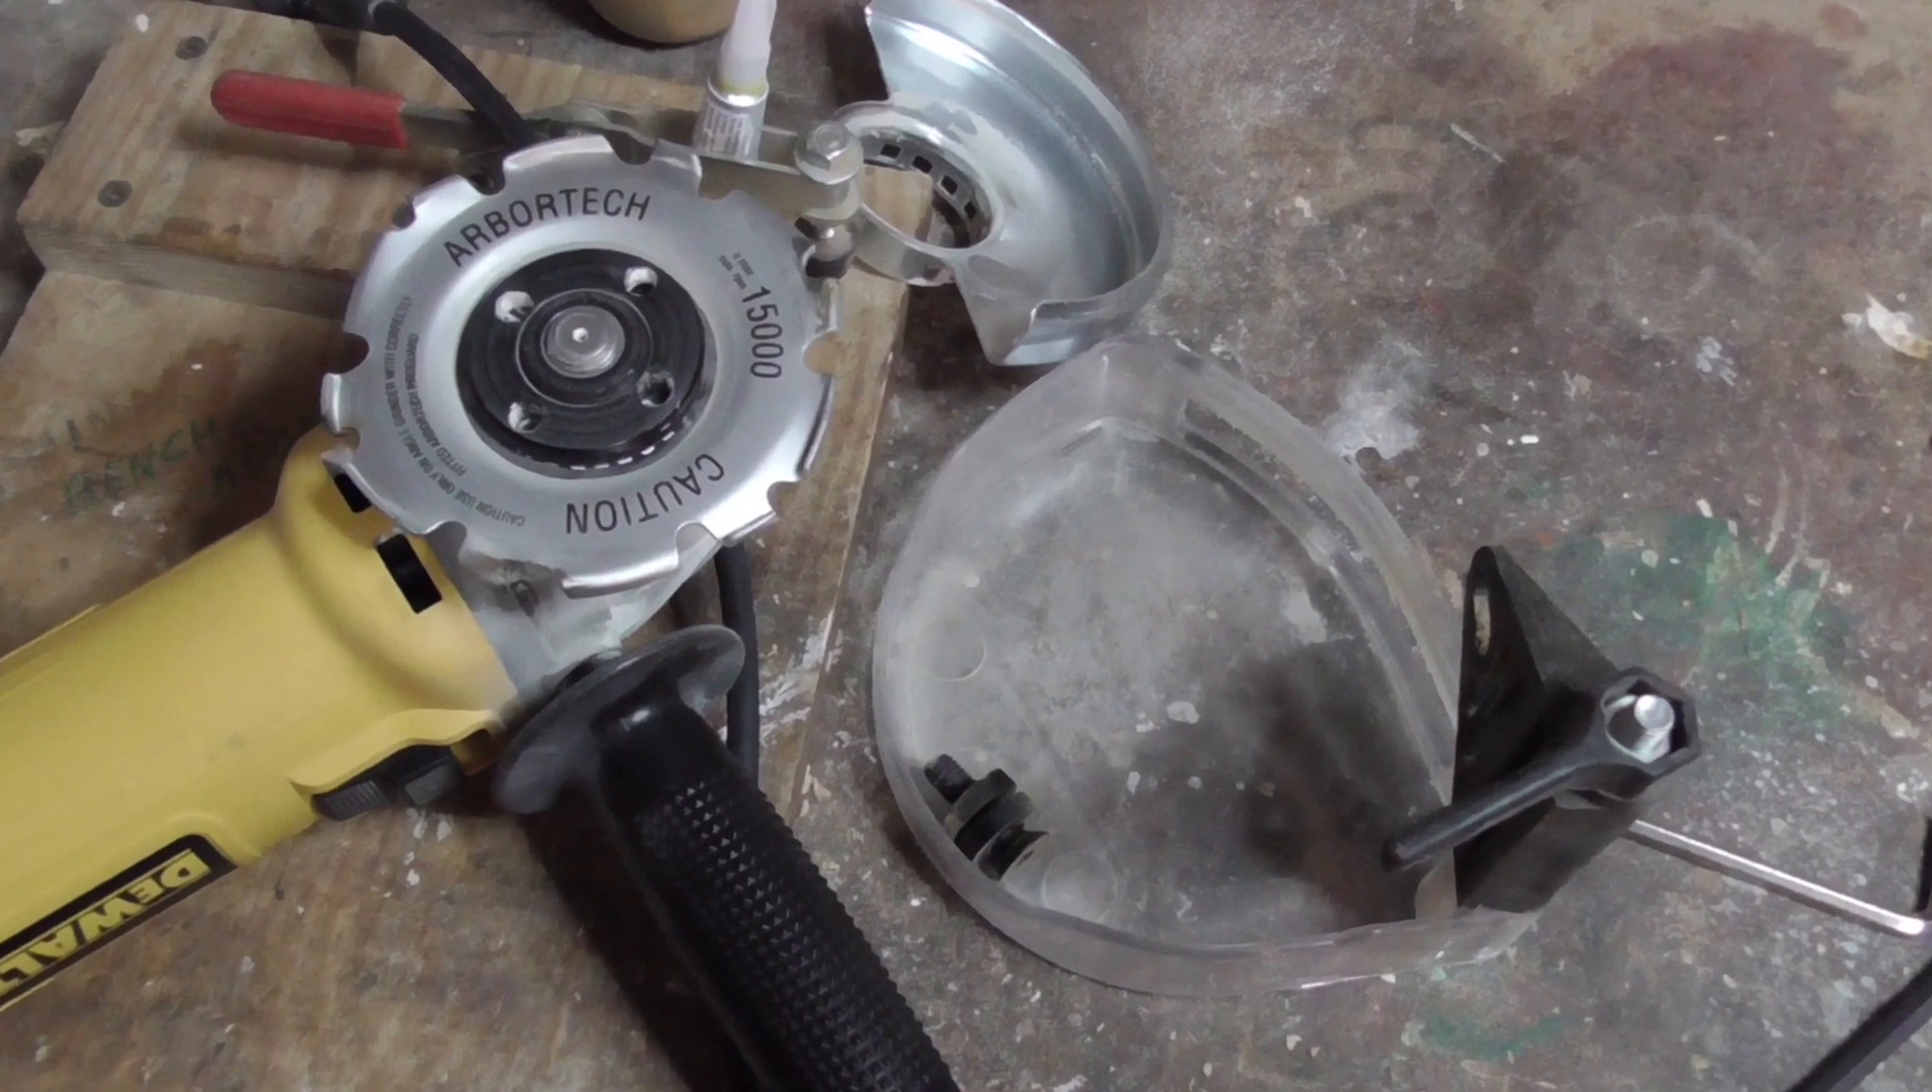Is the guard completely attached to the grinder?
No.